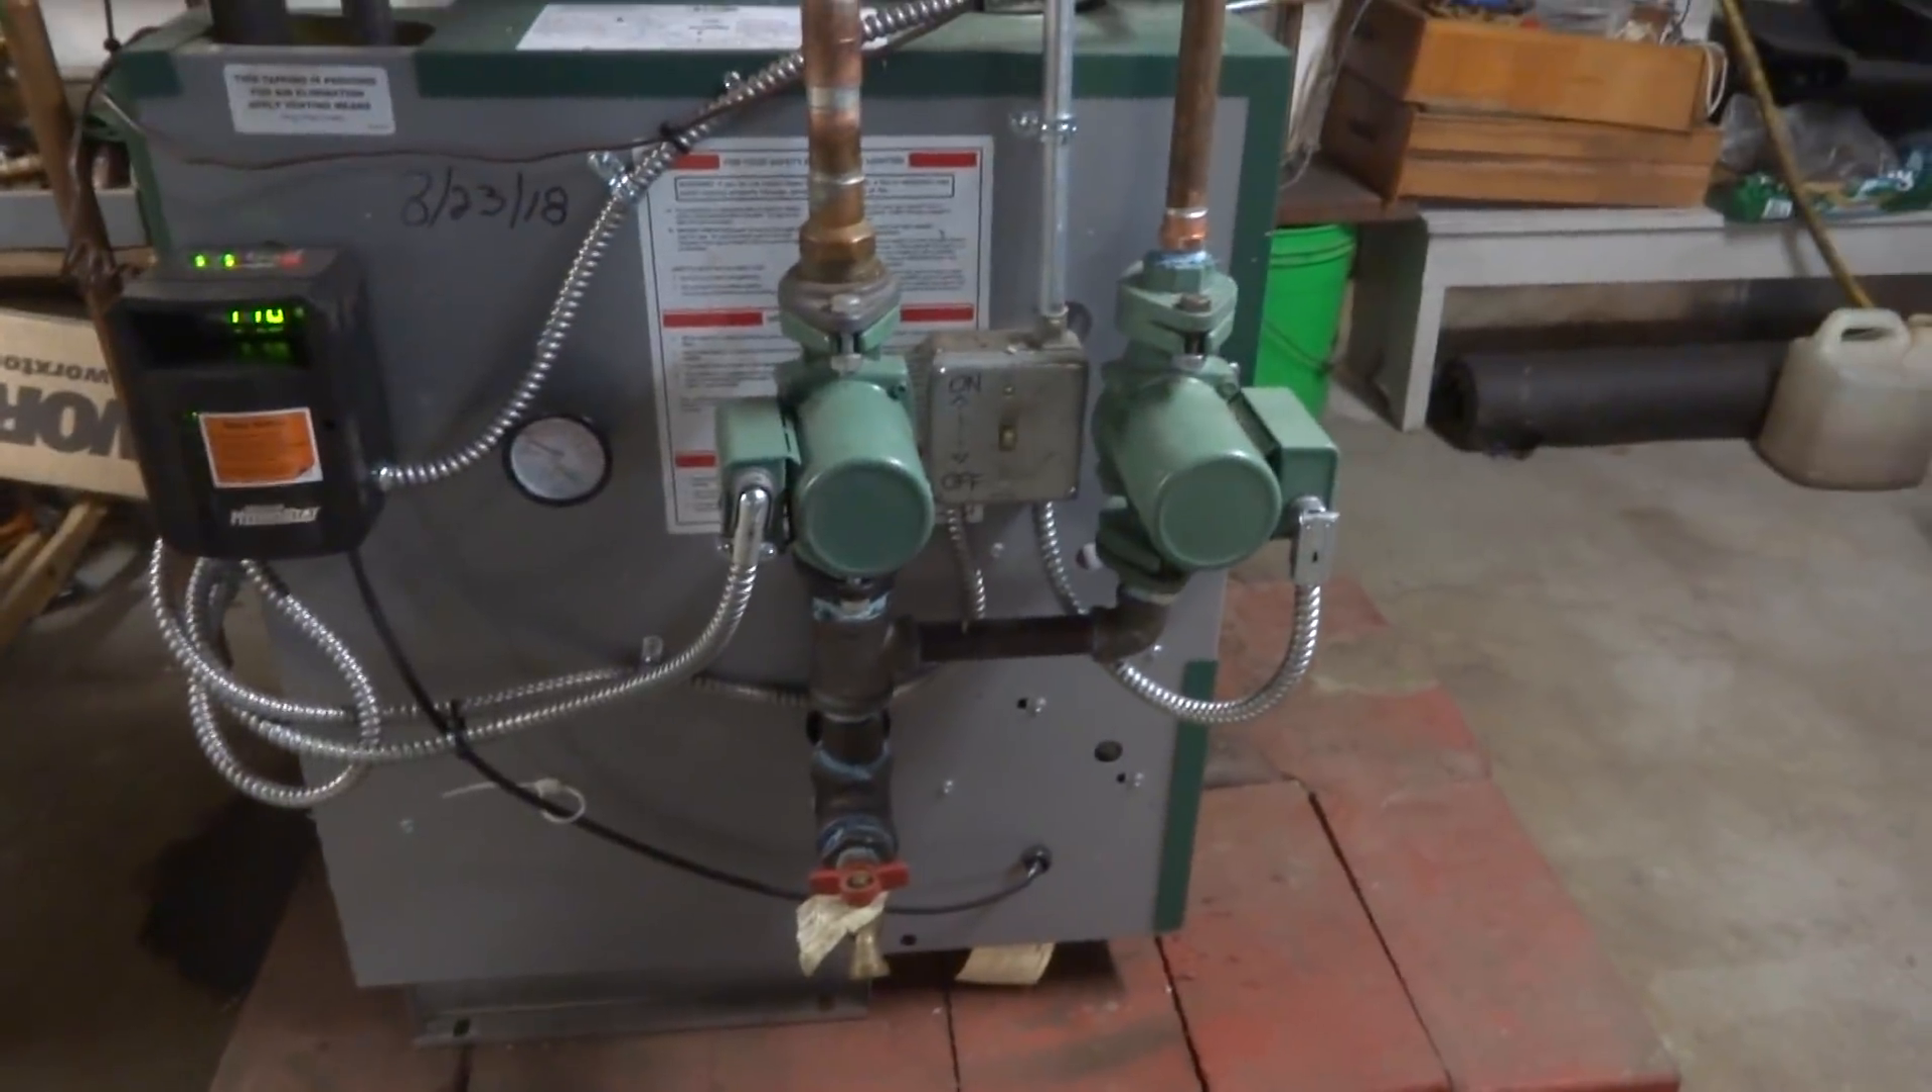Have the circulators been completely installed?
Yes.